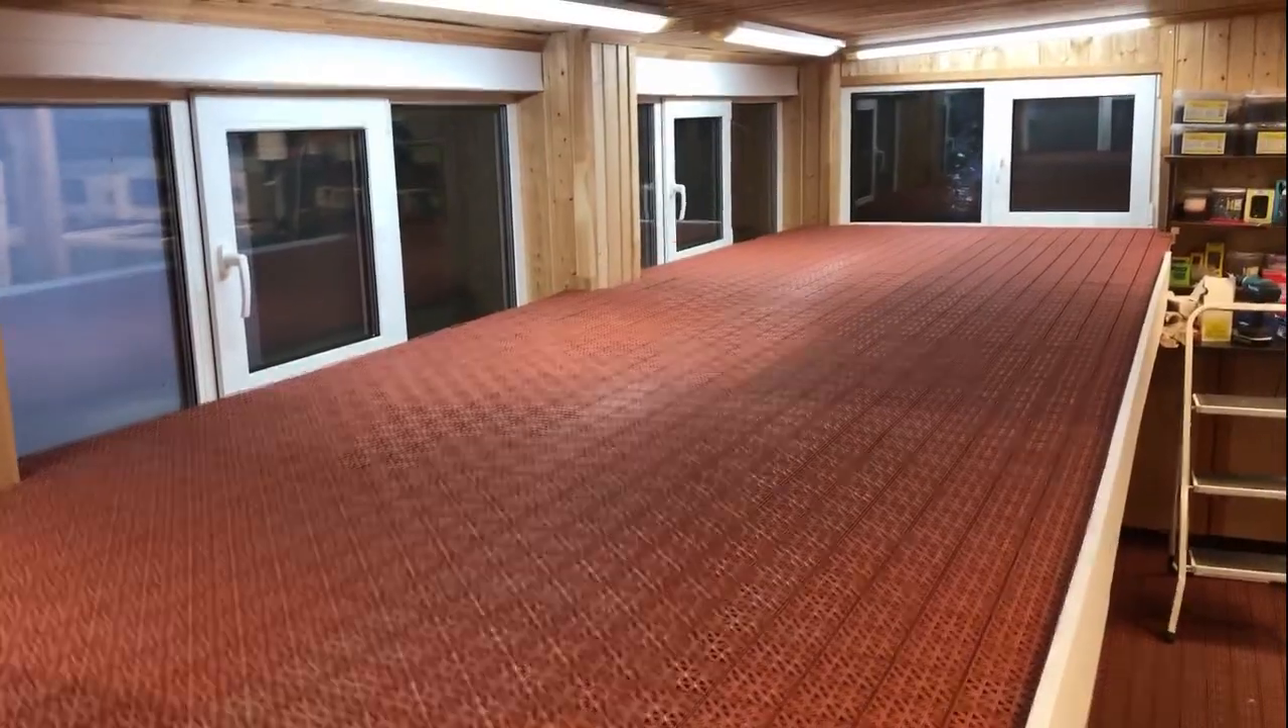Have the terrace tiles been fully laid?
Yes.